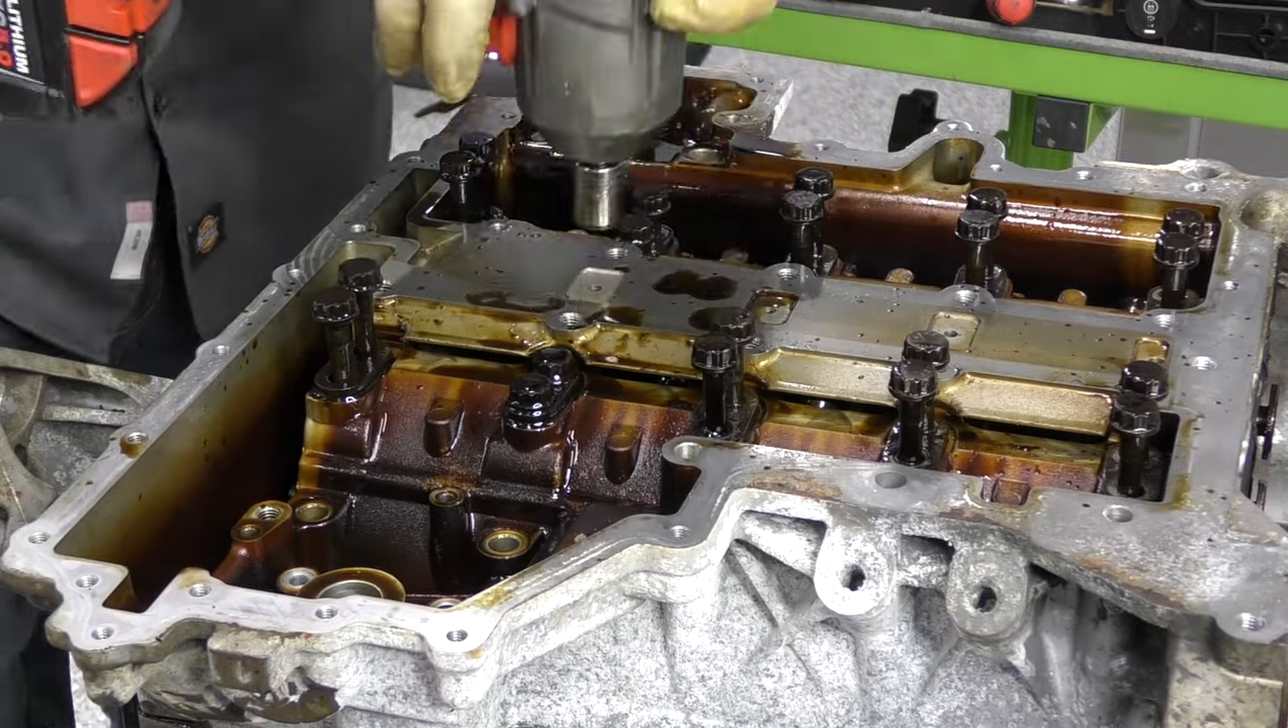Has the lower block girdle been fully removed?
No.